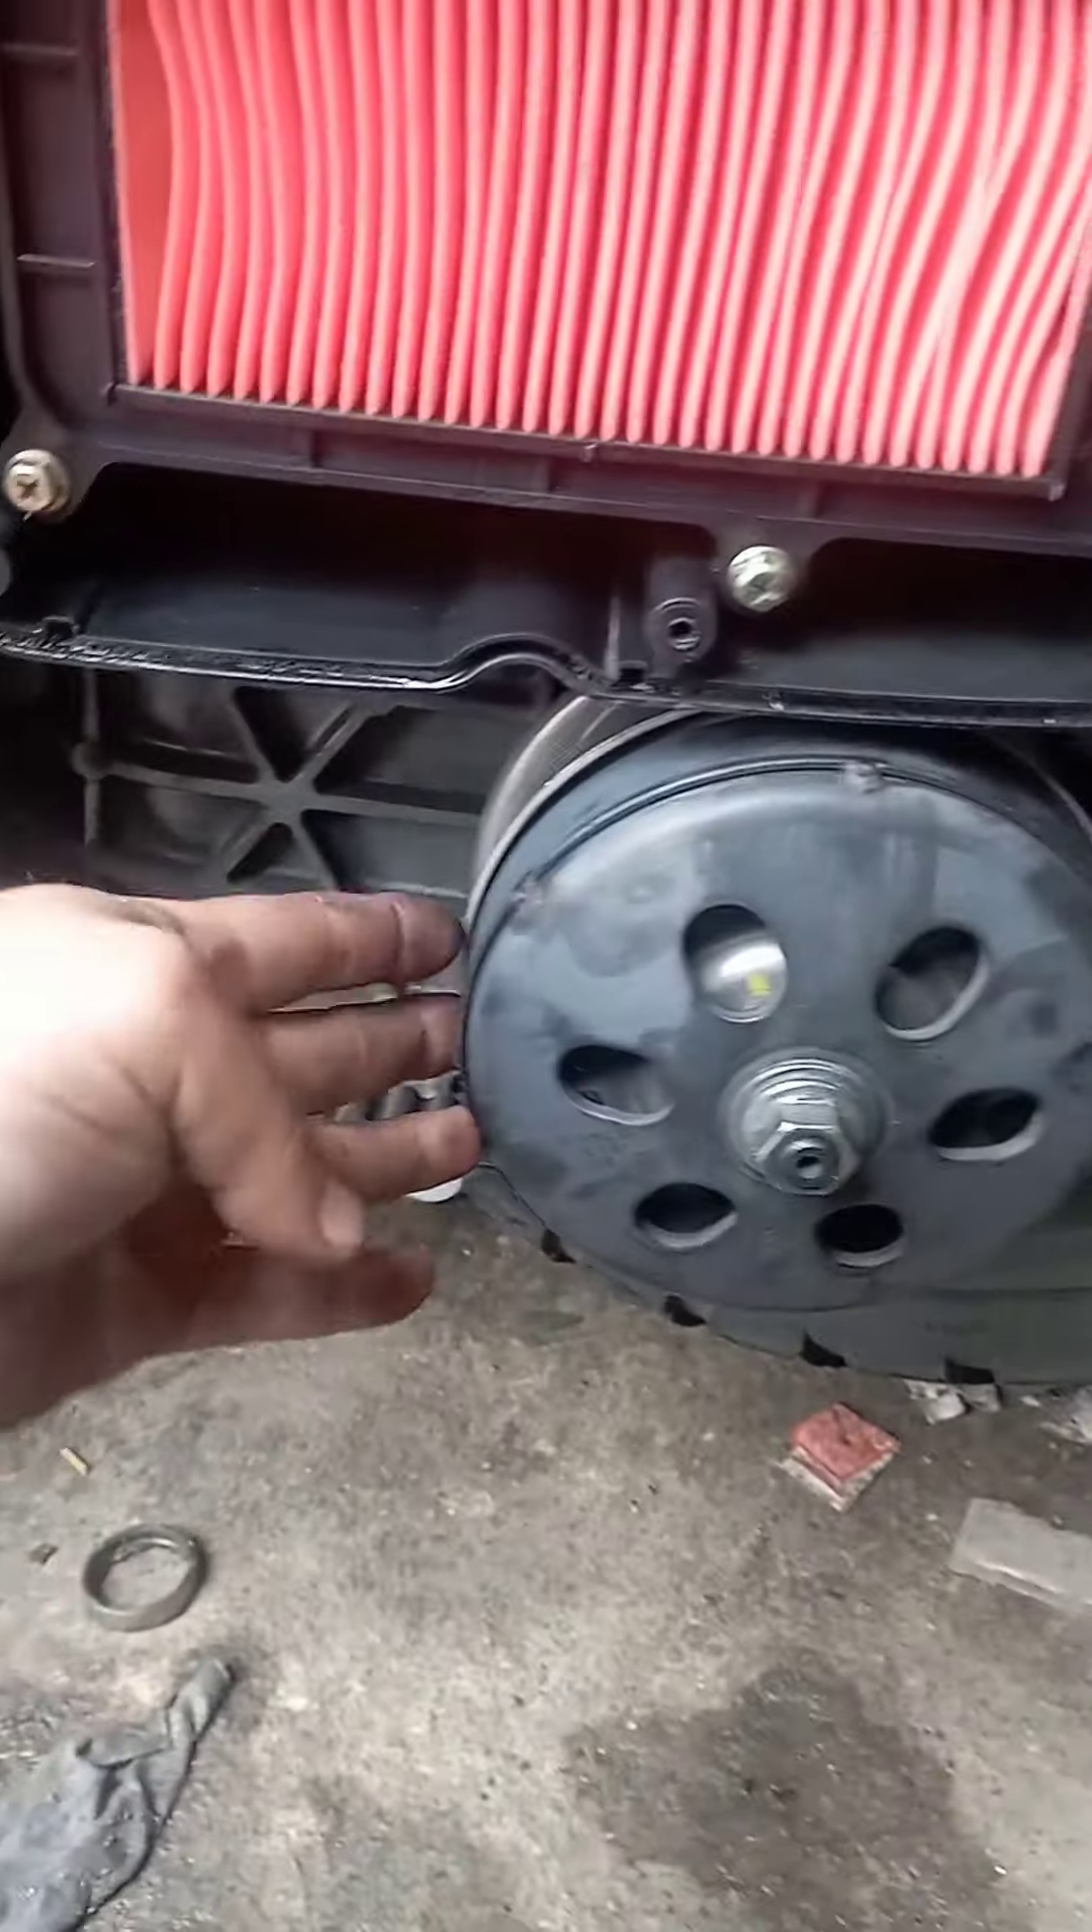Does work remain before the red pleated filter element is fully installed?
No.